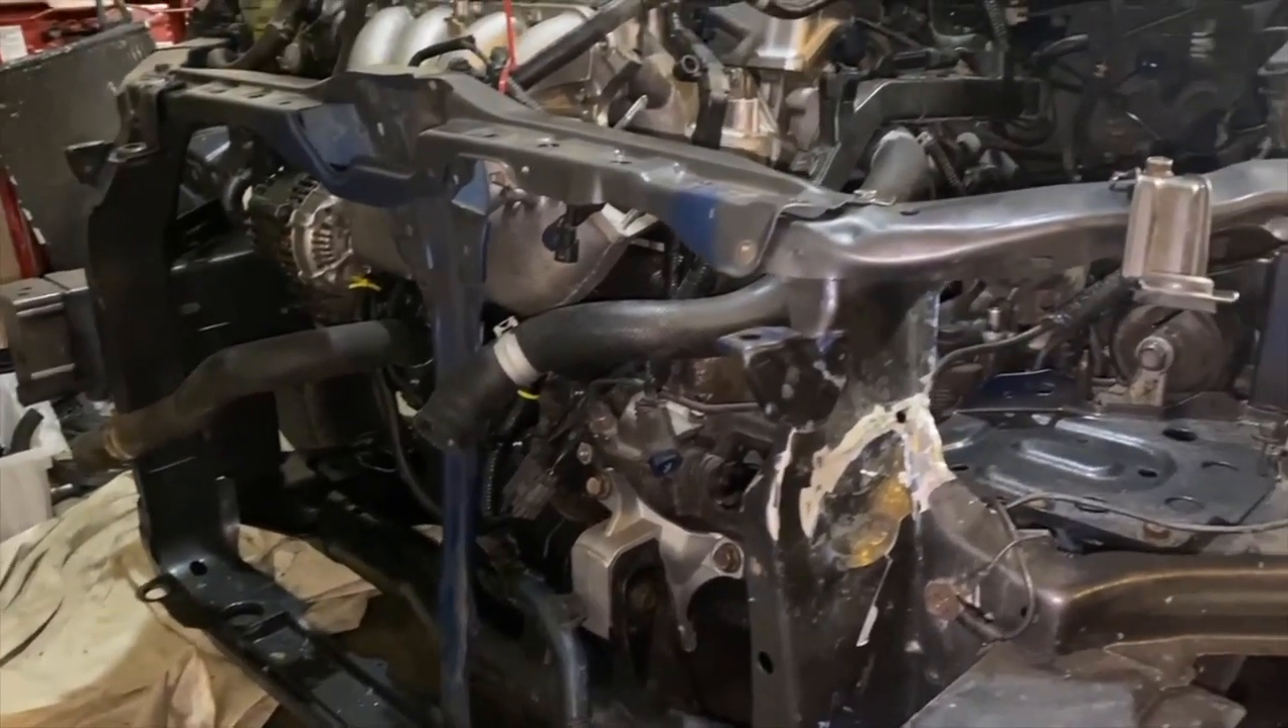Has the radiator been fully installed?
No.